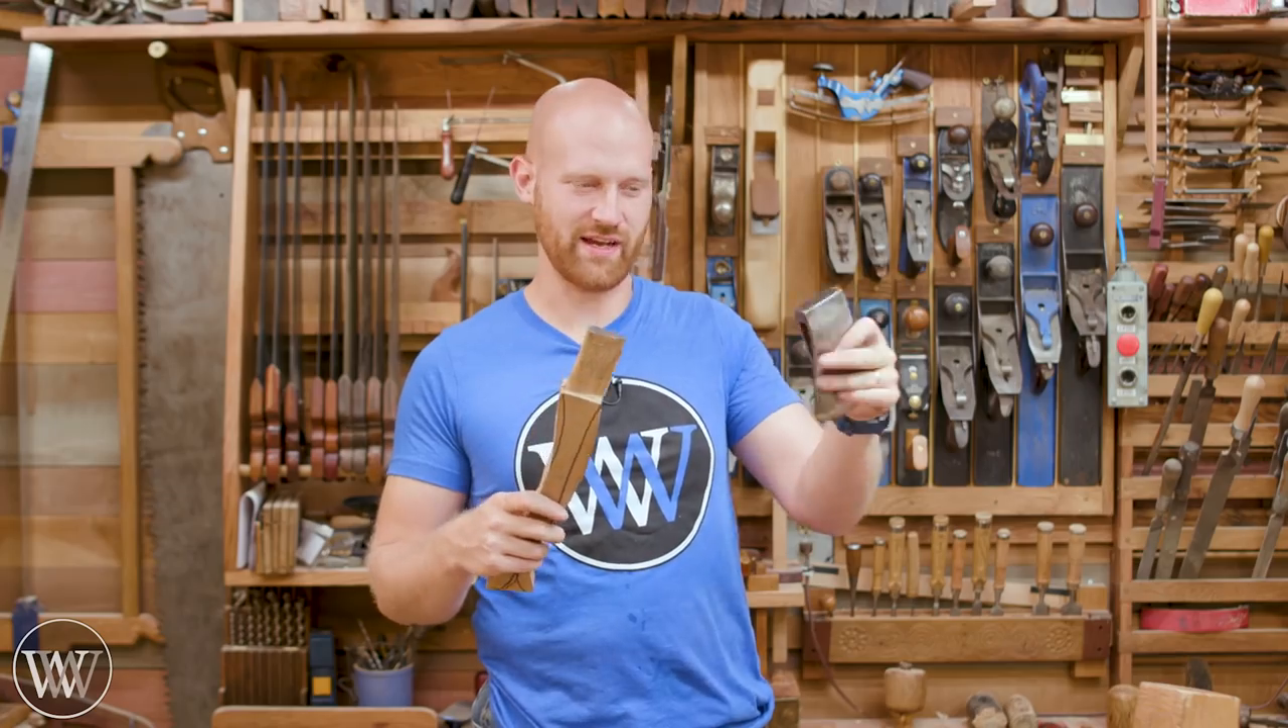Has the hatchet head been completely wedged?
No.